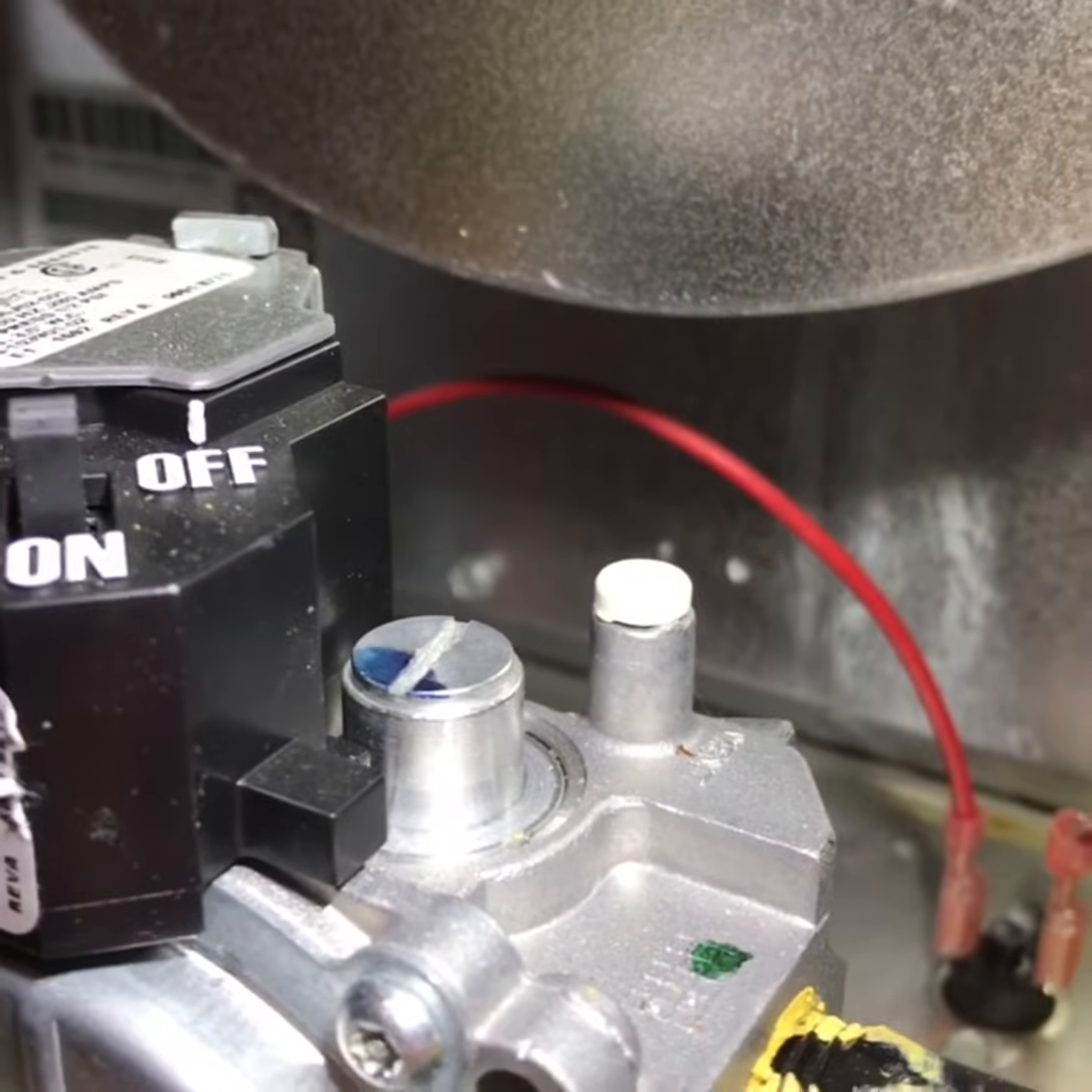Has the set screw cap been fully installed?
Yes.